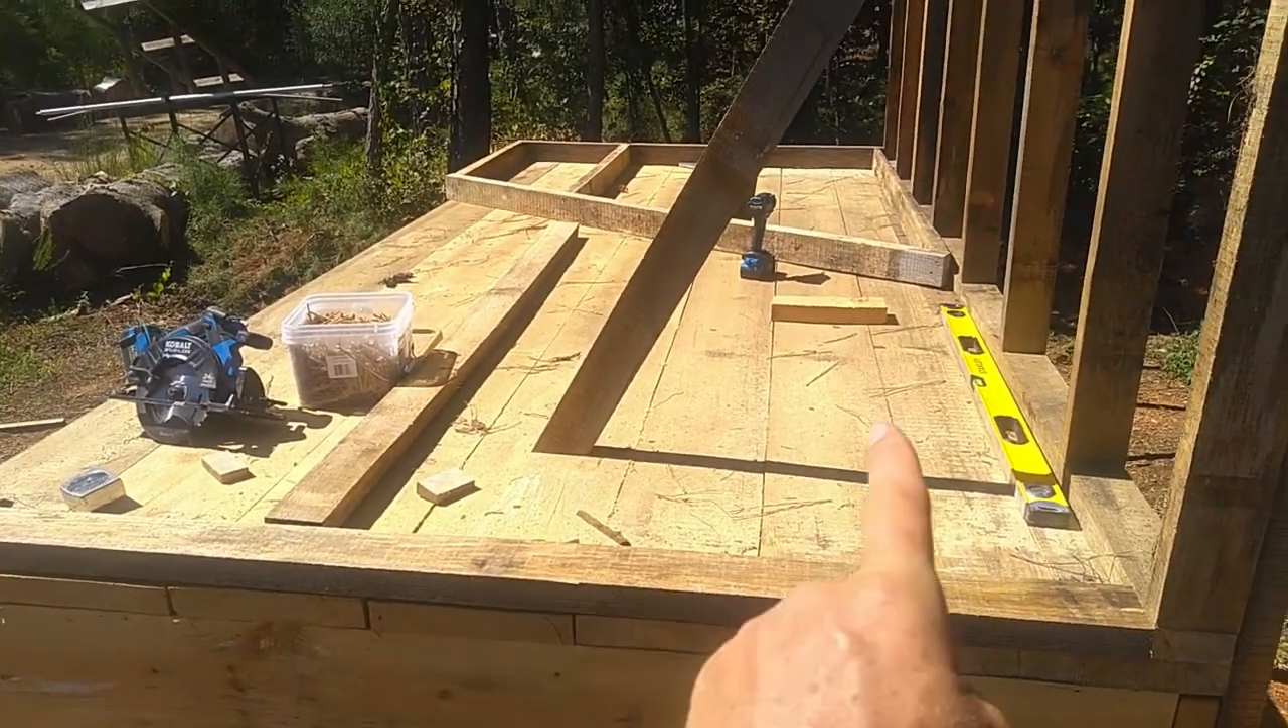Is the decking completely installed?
Yes.